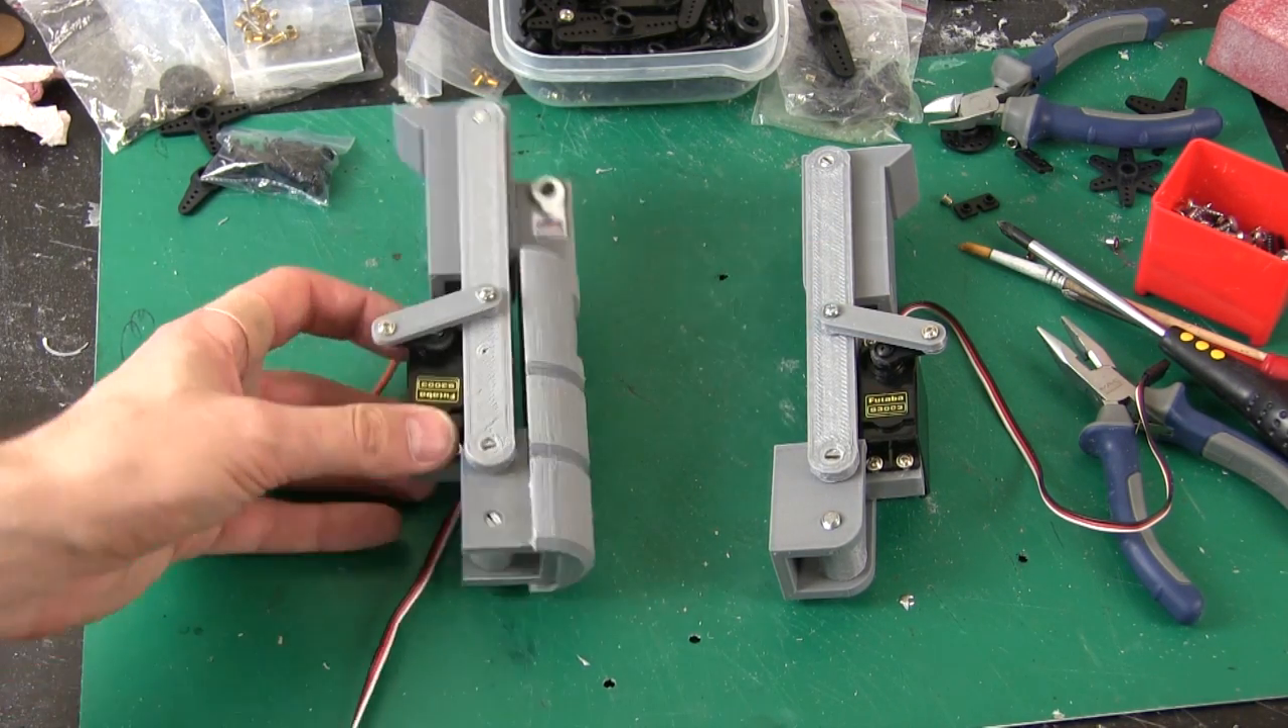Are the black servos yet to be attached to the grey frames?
No.